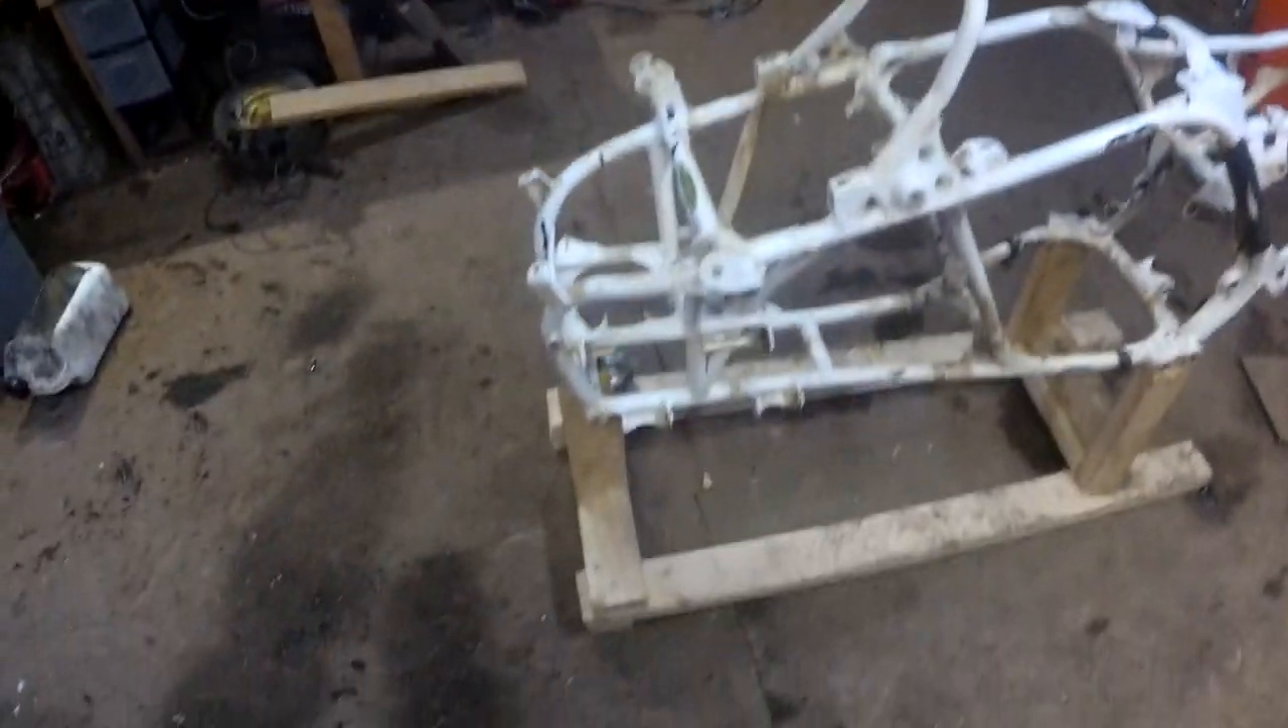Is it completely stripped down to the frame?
Yes.